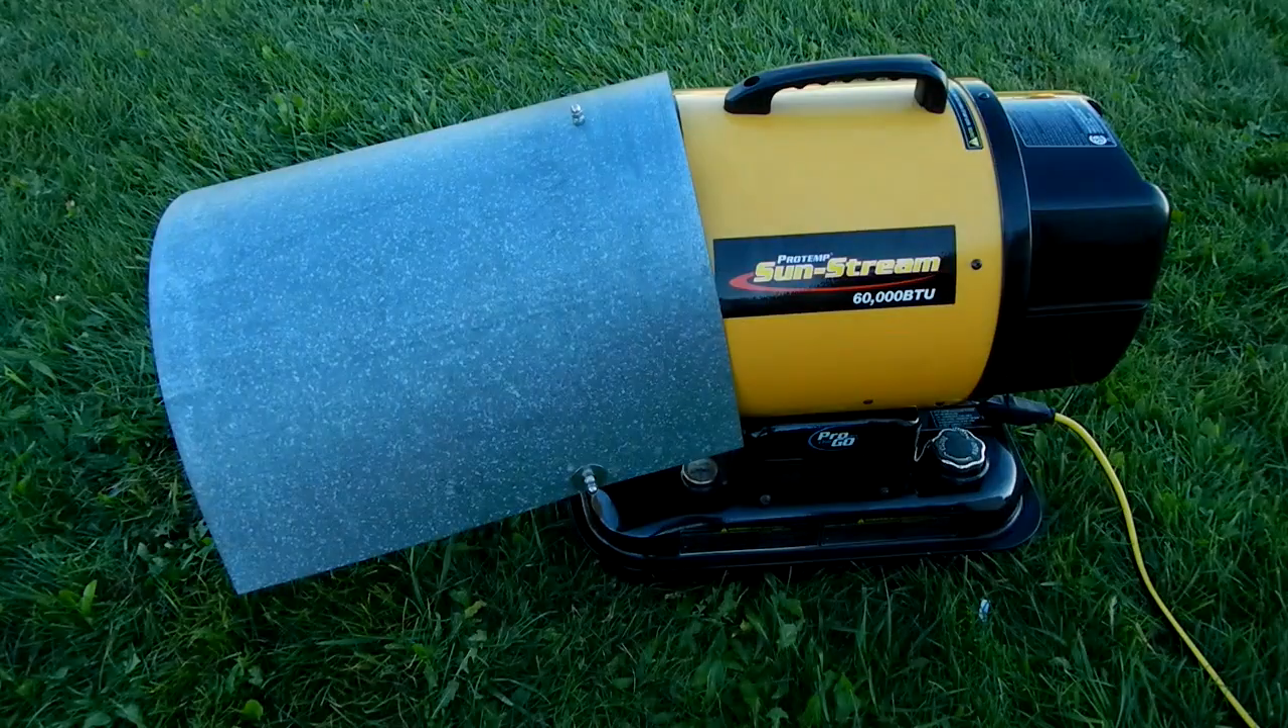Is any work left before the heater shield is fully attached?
No.